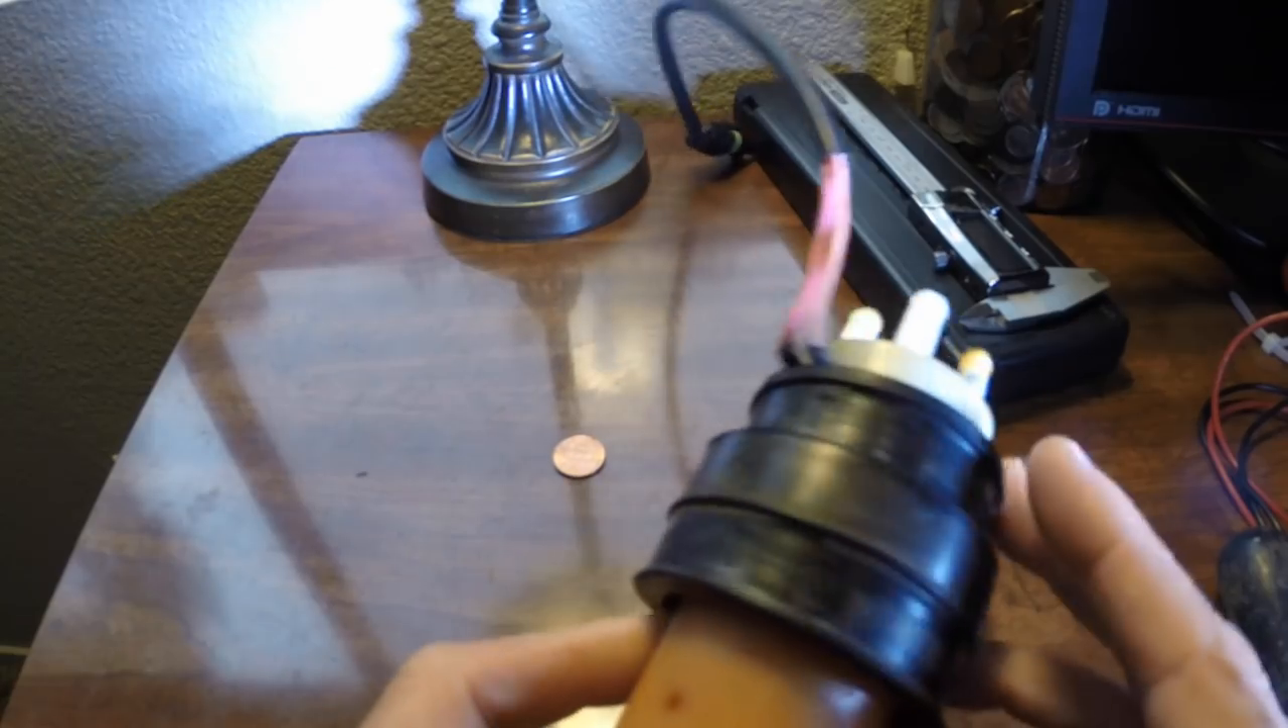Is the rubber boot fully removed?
No.